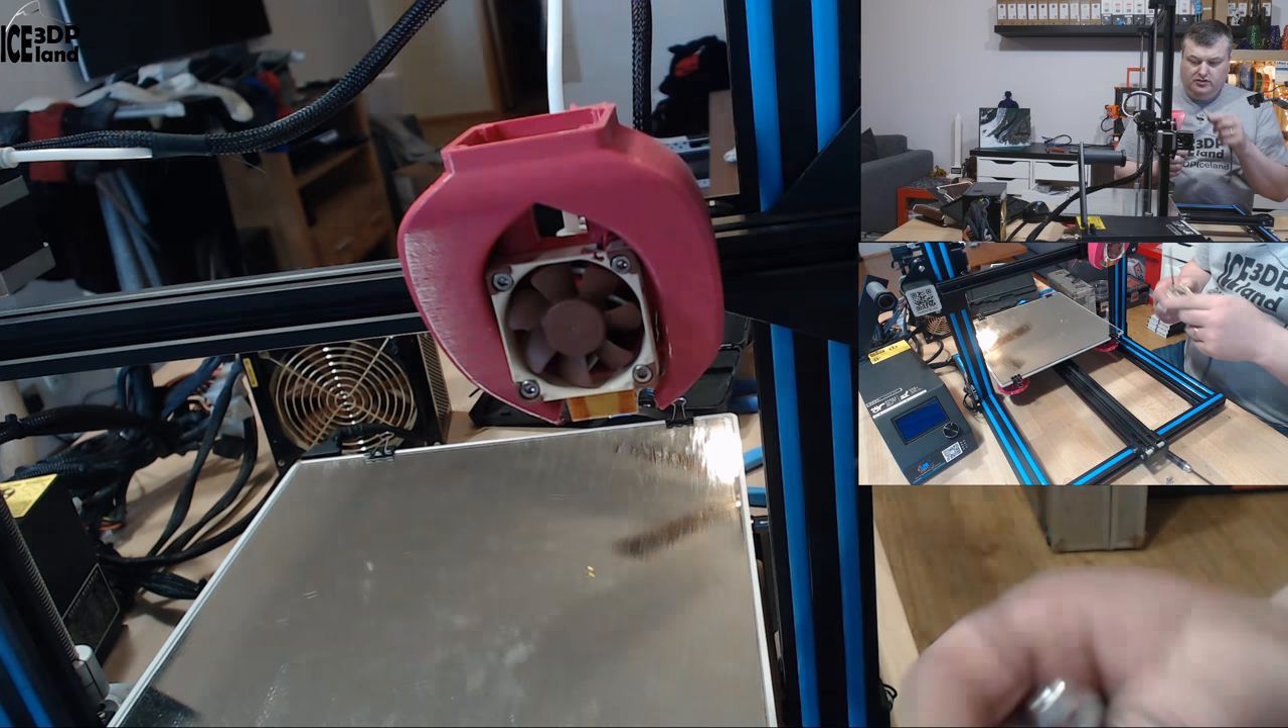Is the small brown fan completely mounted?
Yes.